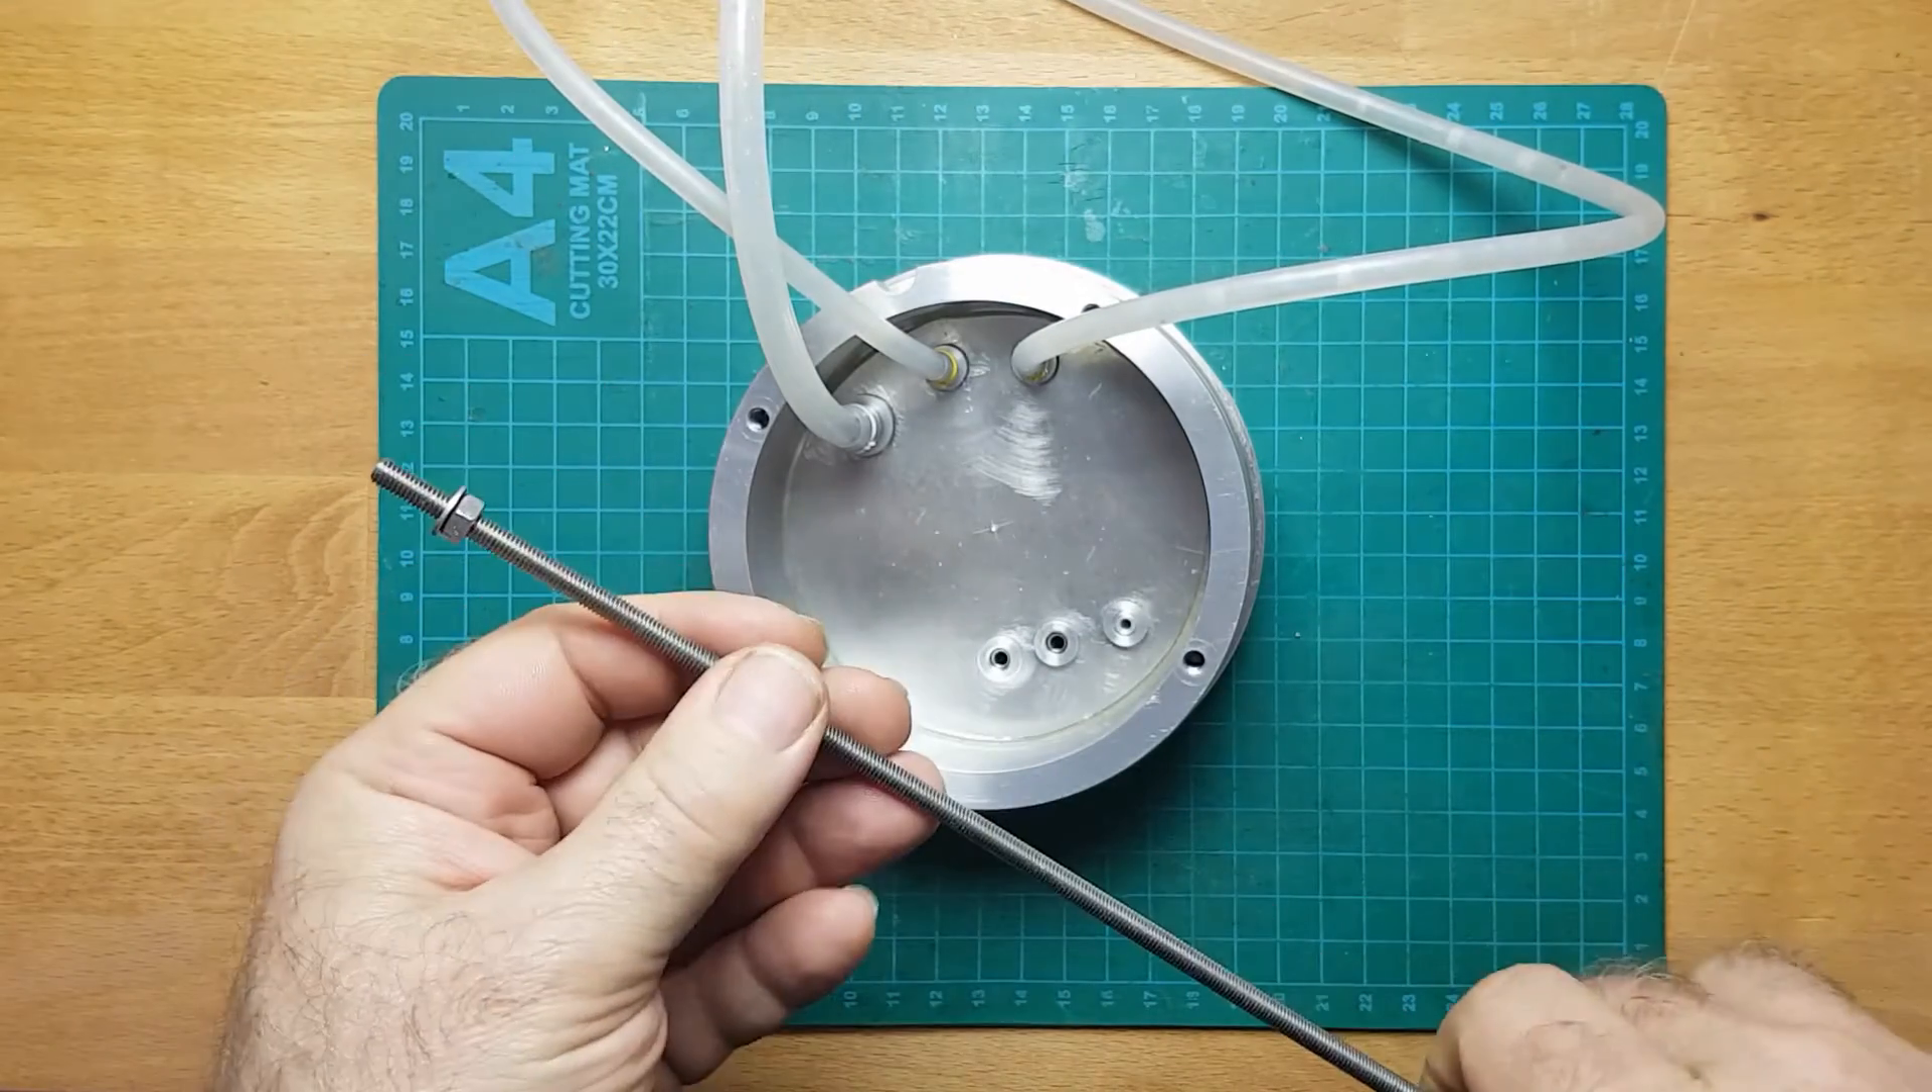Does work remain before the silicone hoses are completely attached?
No.